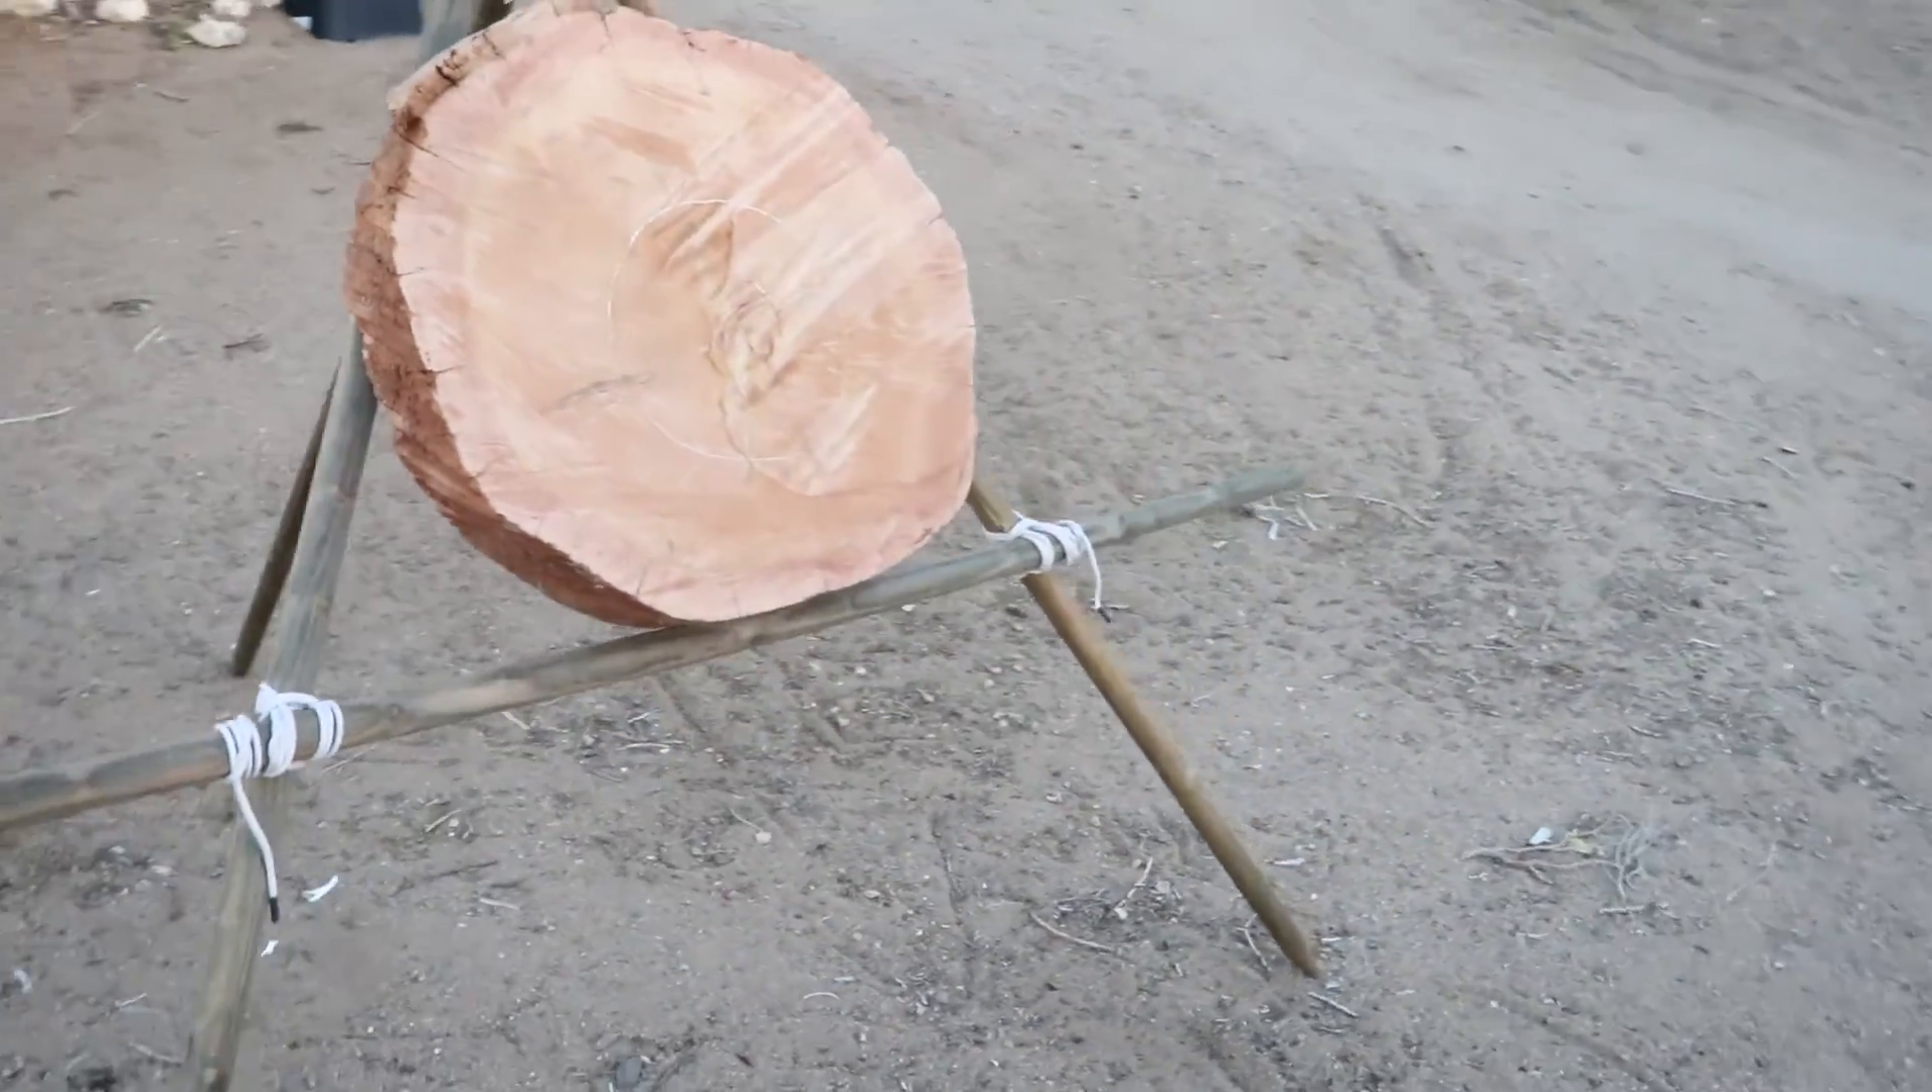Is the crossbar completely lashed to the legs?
Yes.